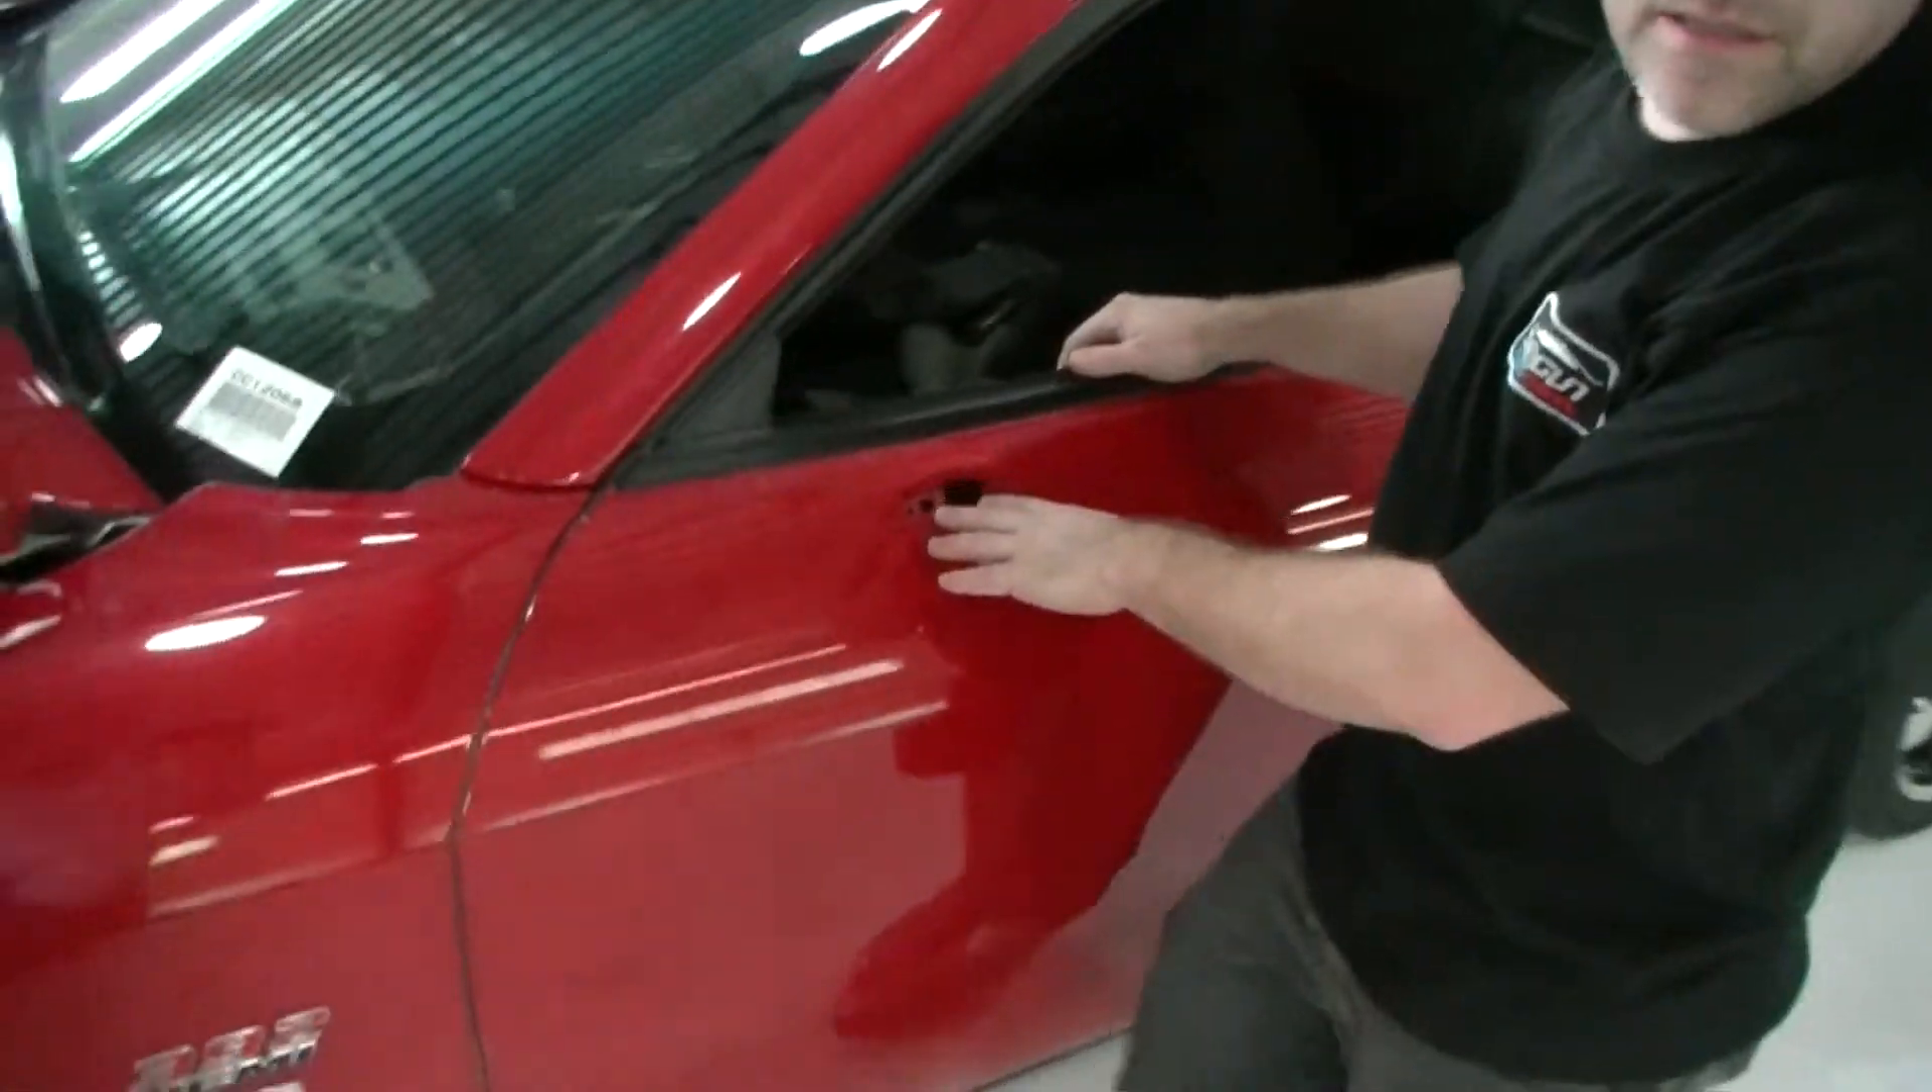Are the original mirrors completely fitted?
No.